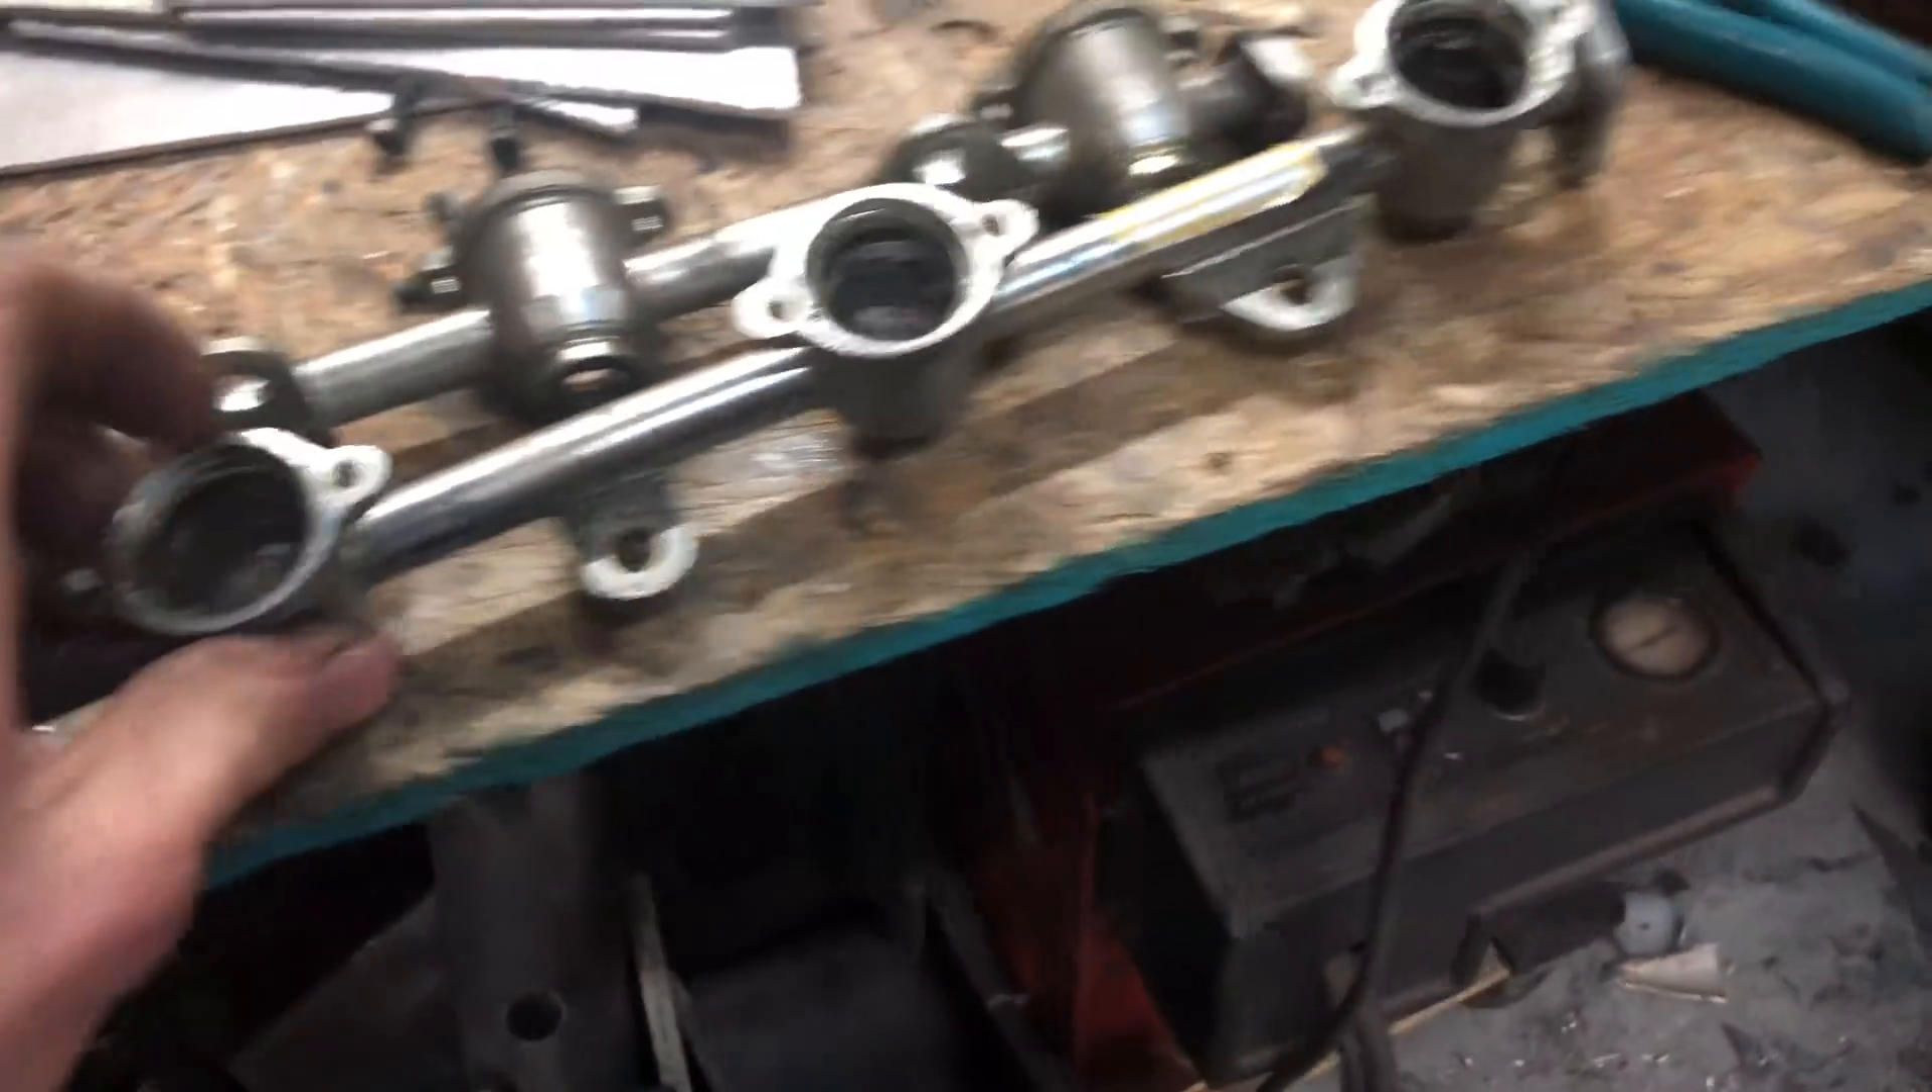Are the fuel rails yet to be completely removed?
No.